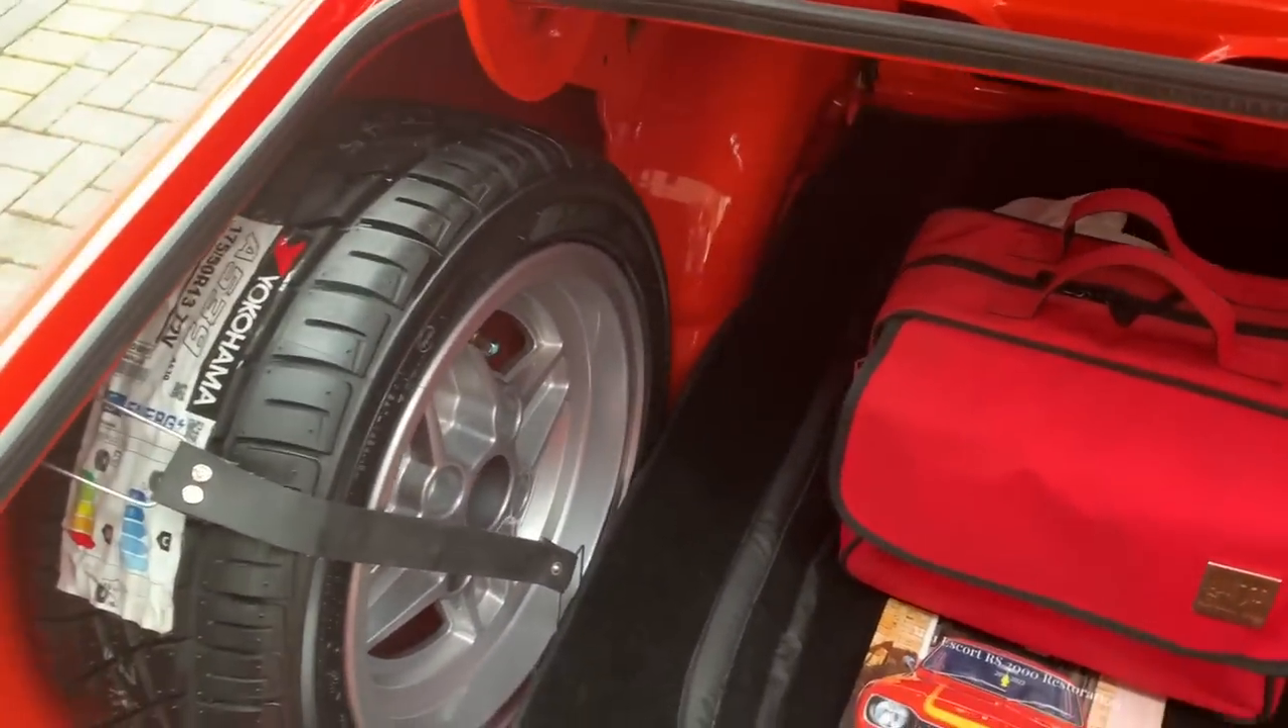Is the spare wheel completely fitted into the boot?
Yes.